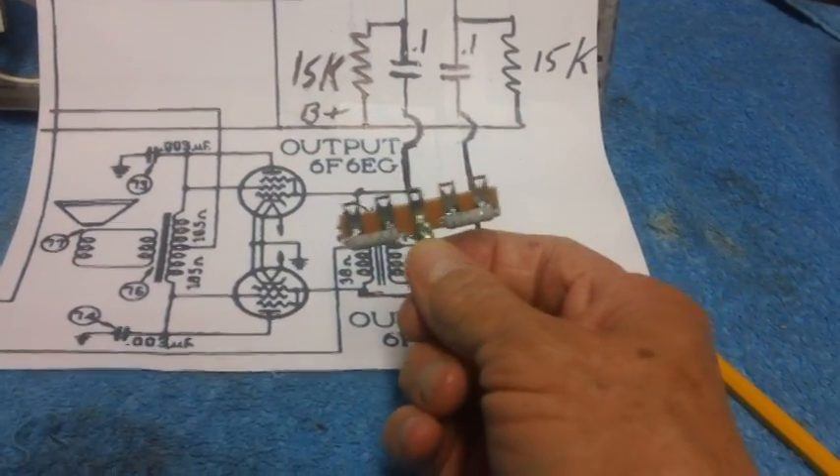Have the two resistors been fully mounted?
Yes.